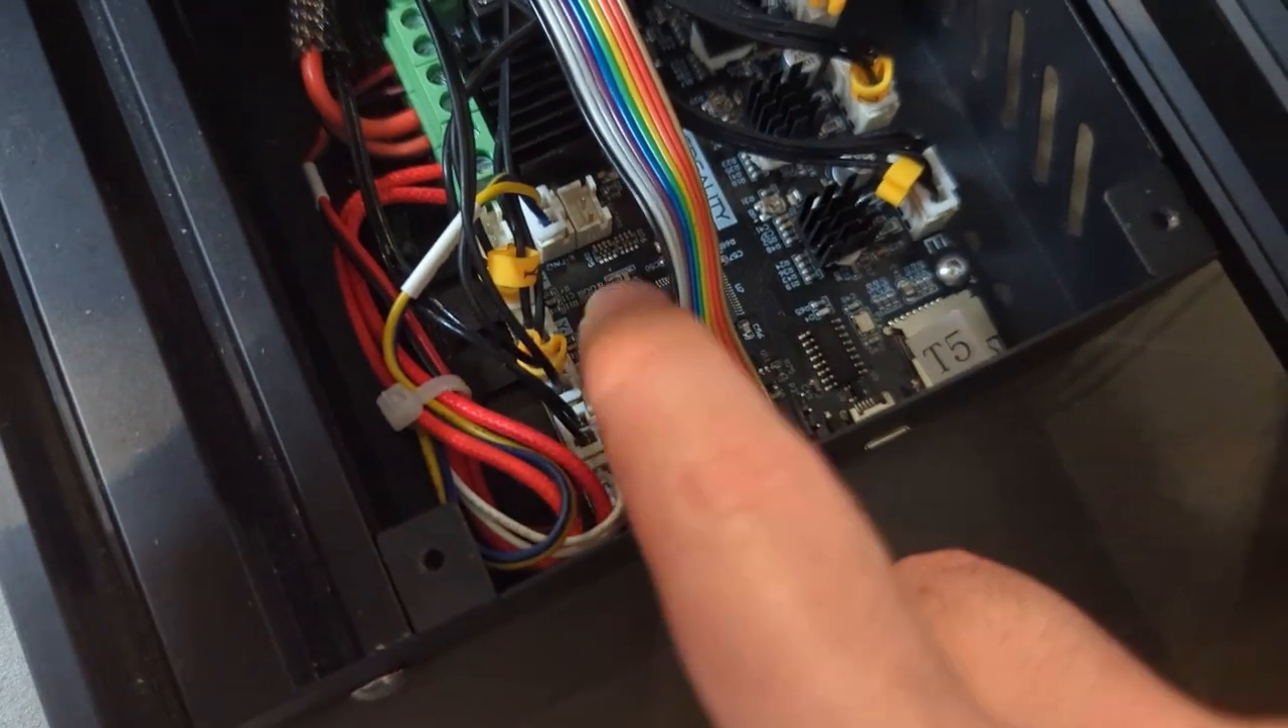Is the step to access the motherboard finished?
Yes.